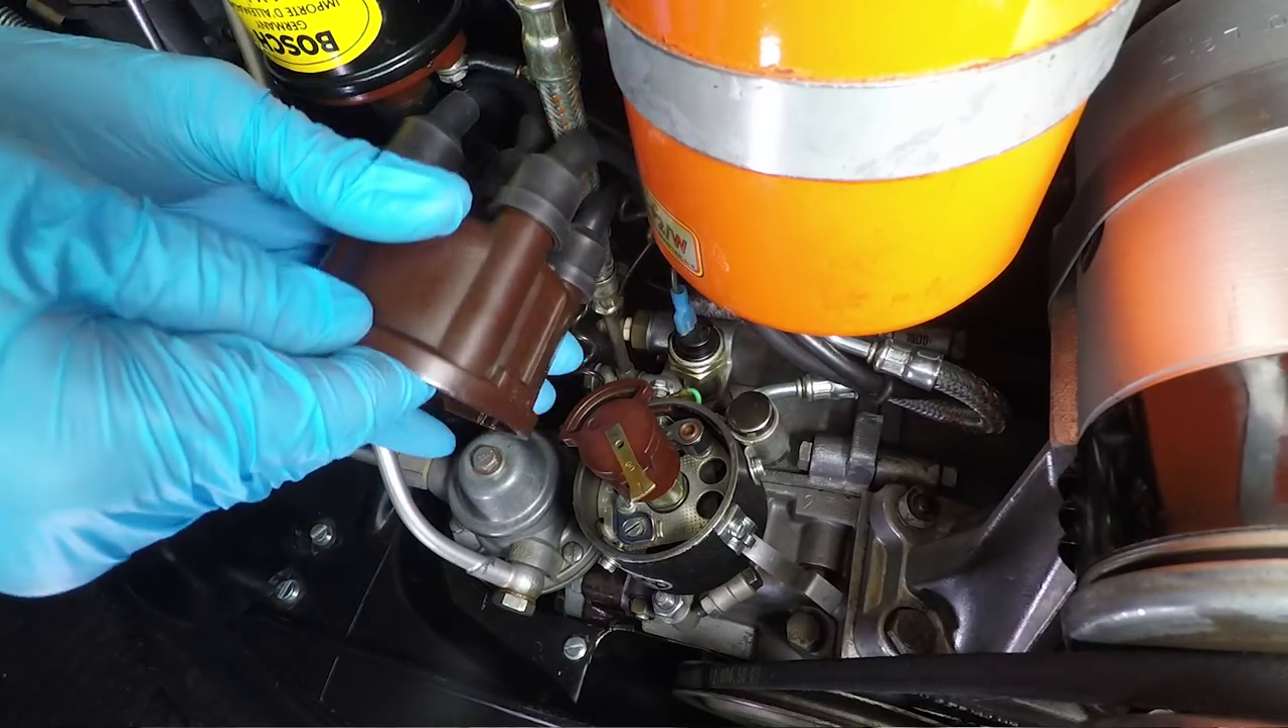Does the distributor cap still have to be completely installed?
Yes.